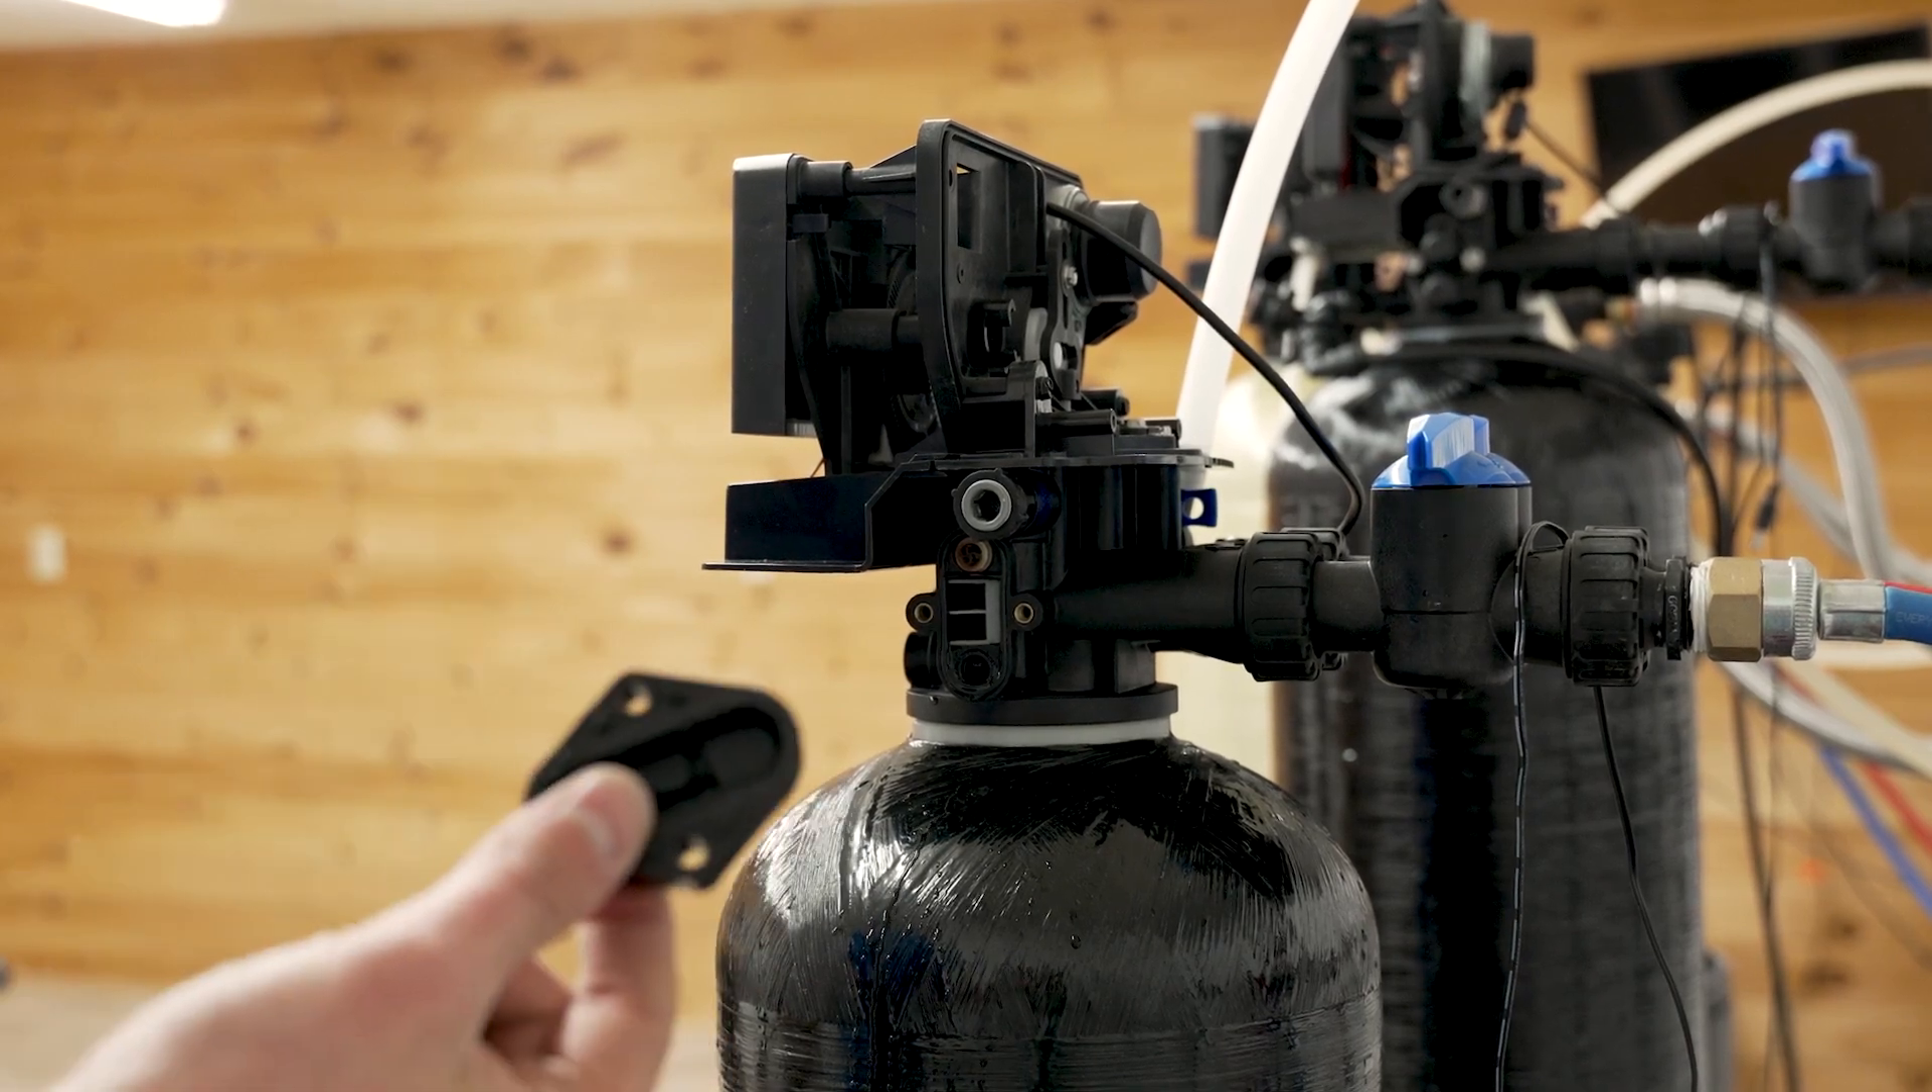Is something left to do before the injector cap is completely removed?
No.